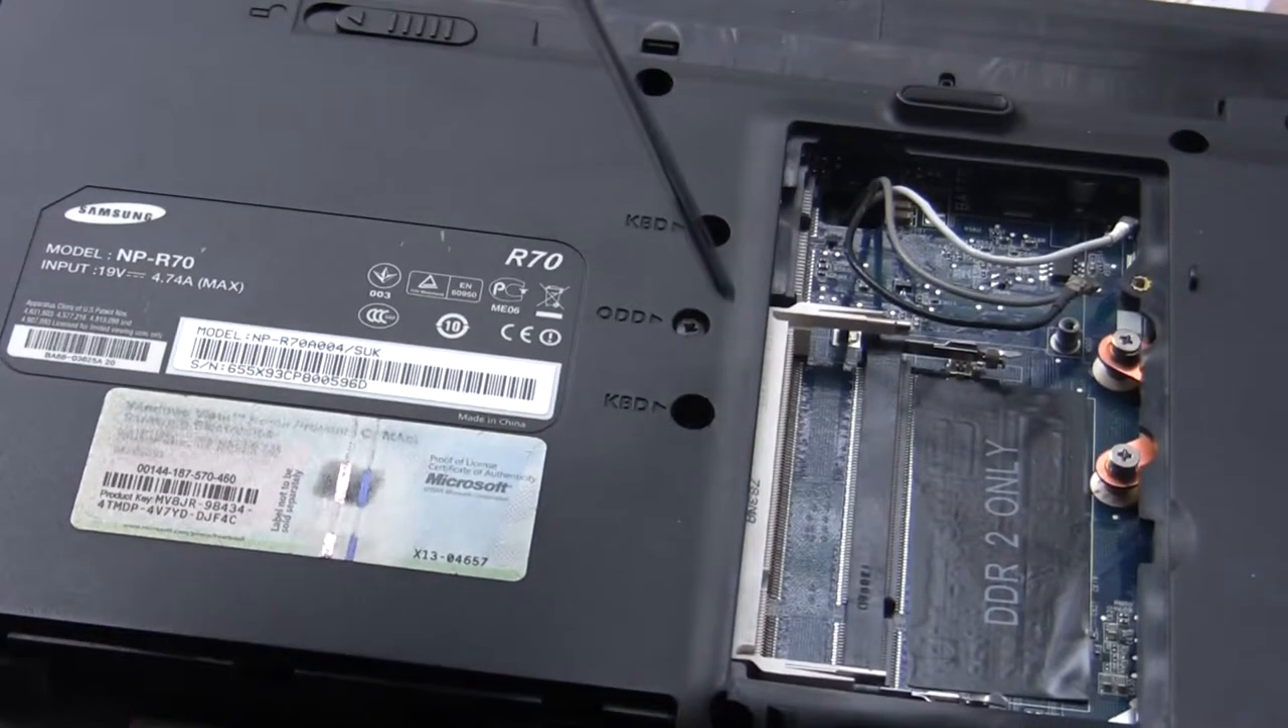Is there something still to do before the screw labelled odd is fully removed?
Yes.